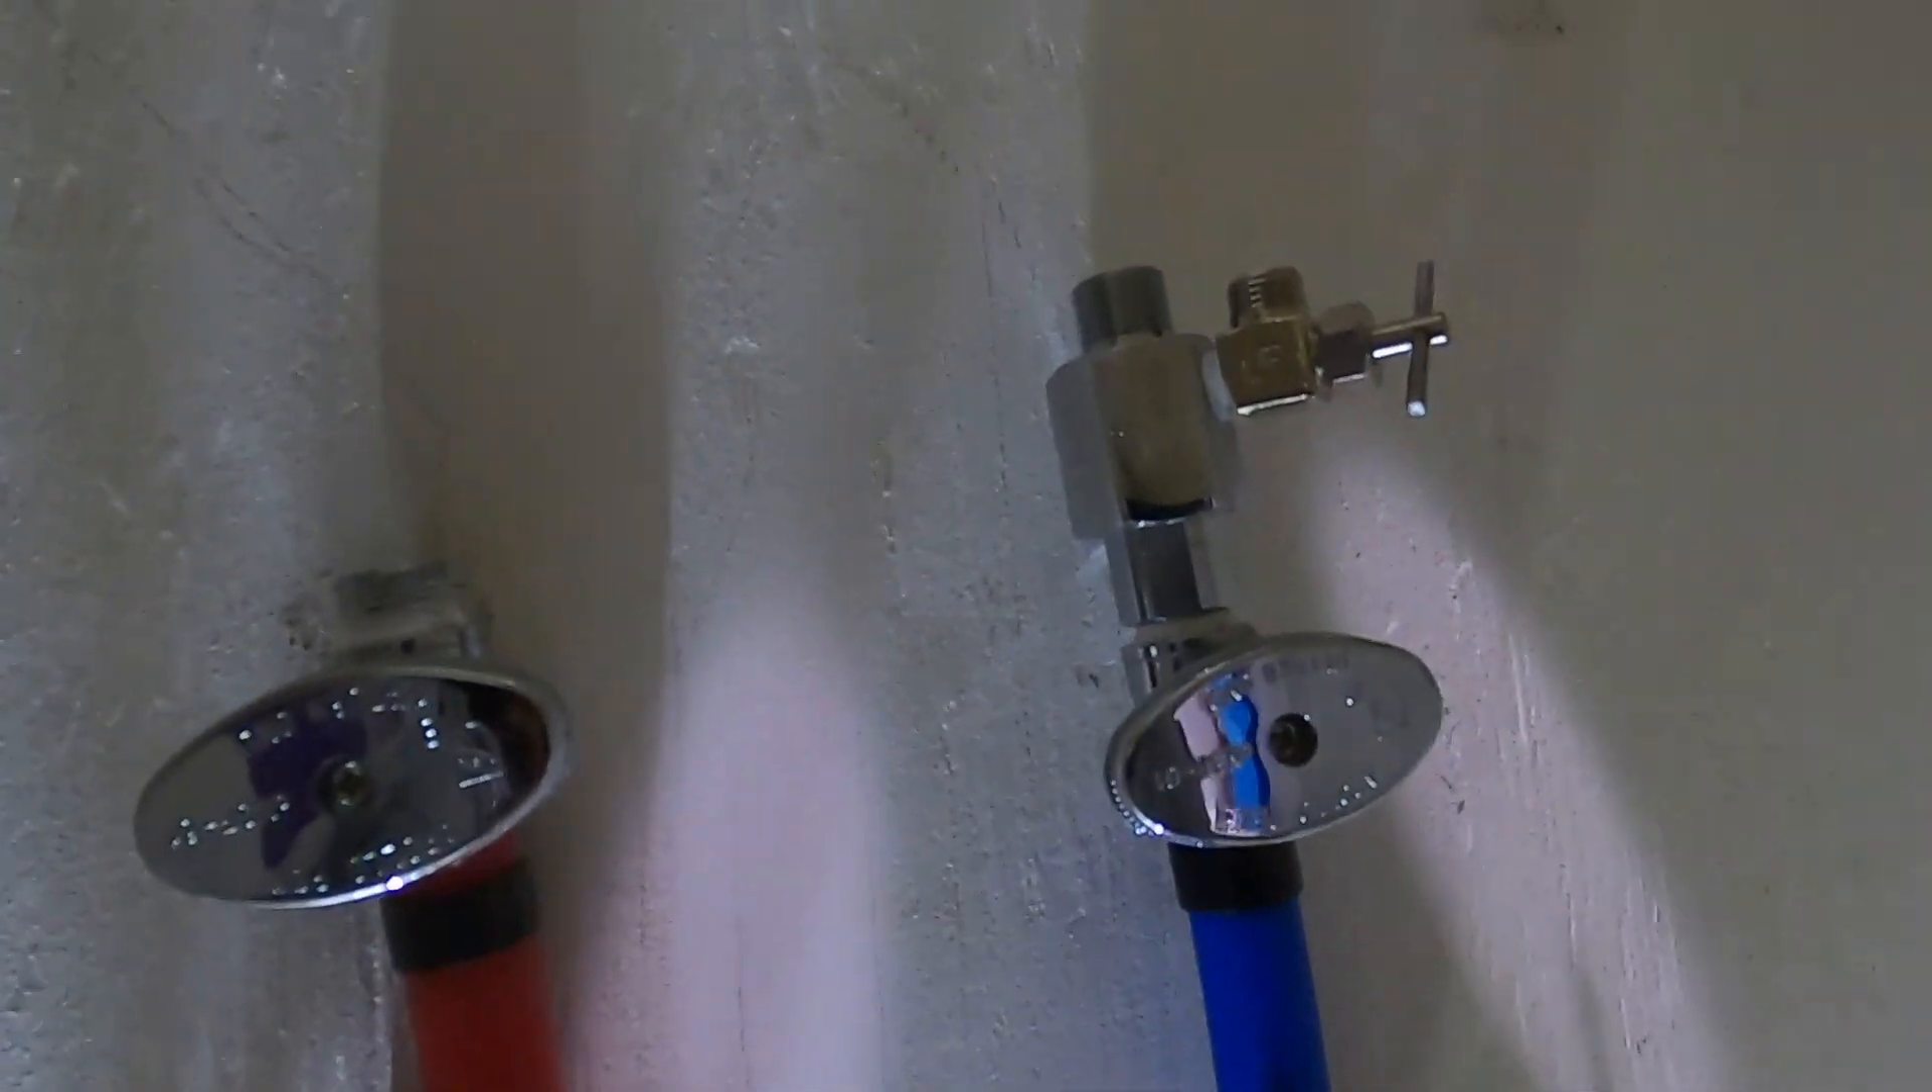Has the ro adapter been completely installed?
Yes.